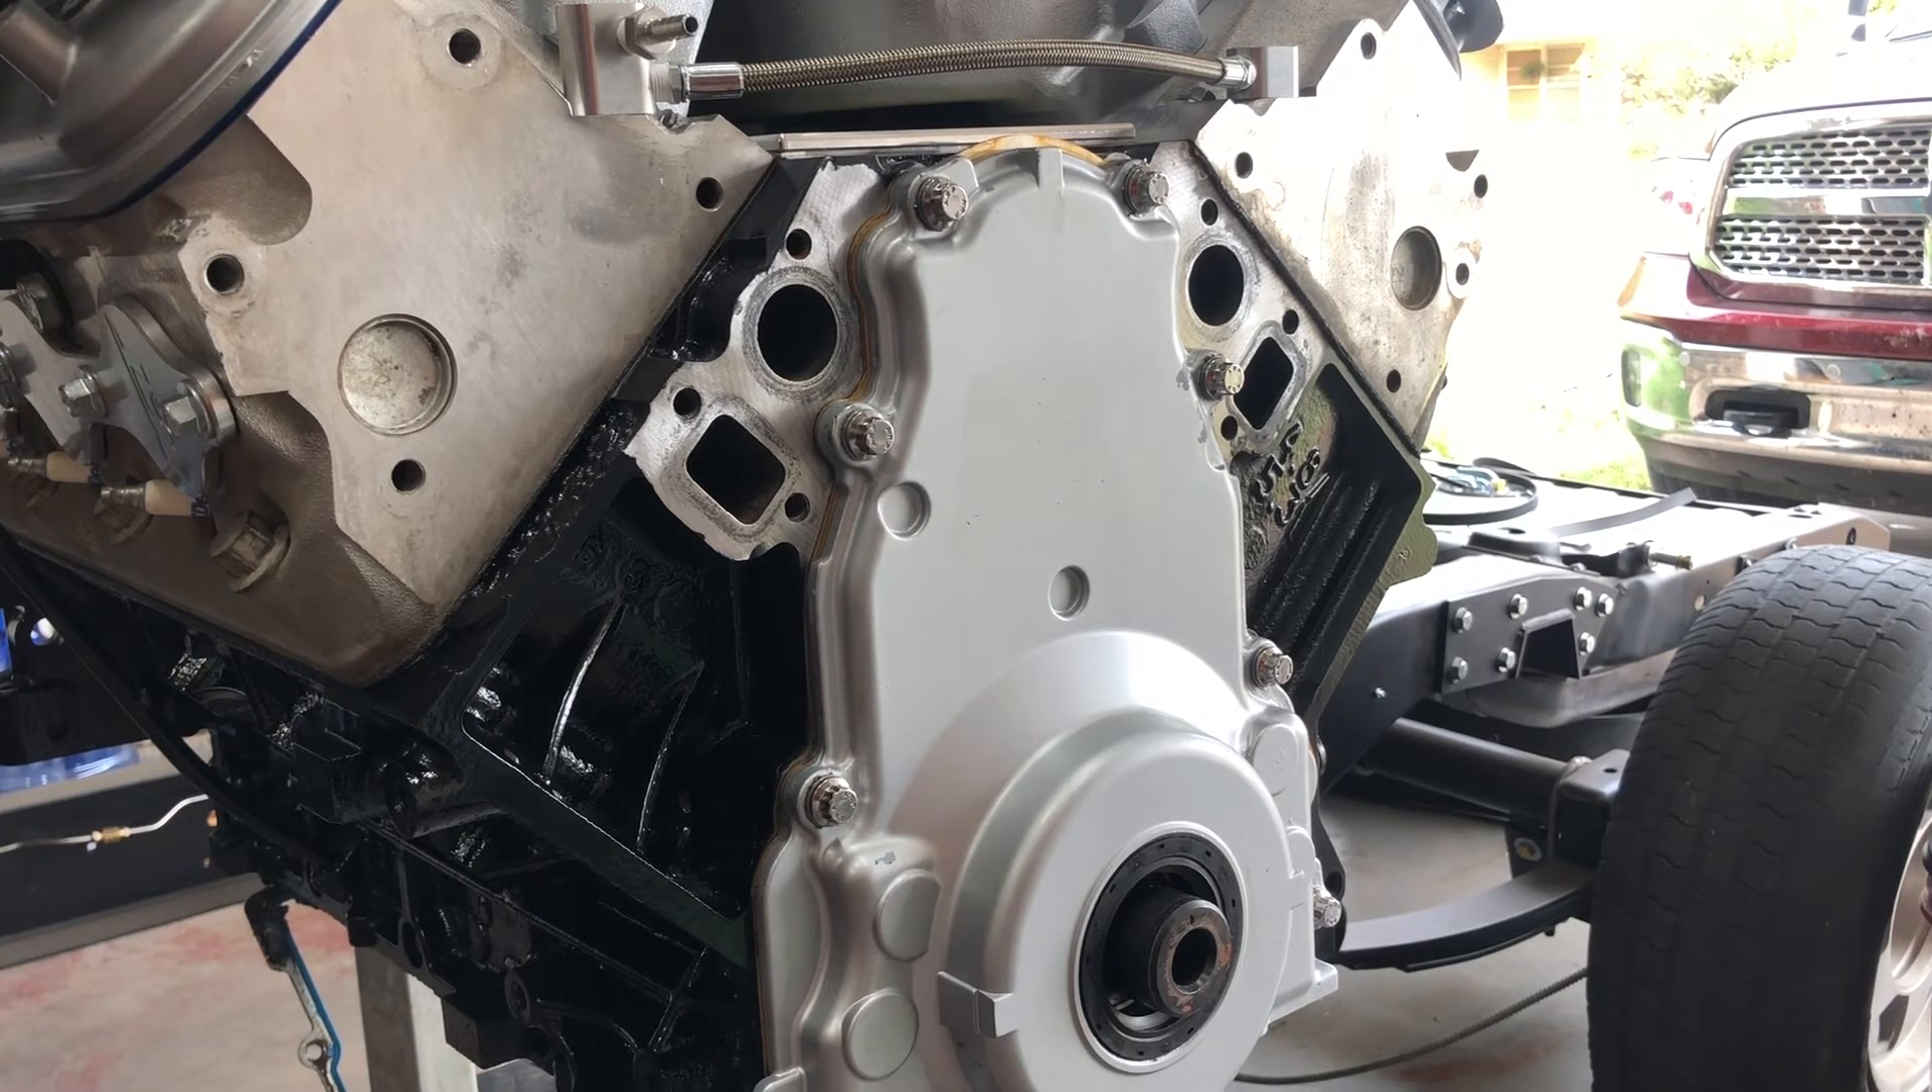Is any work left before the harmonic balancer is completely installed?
Yes.